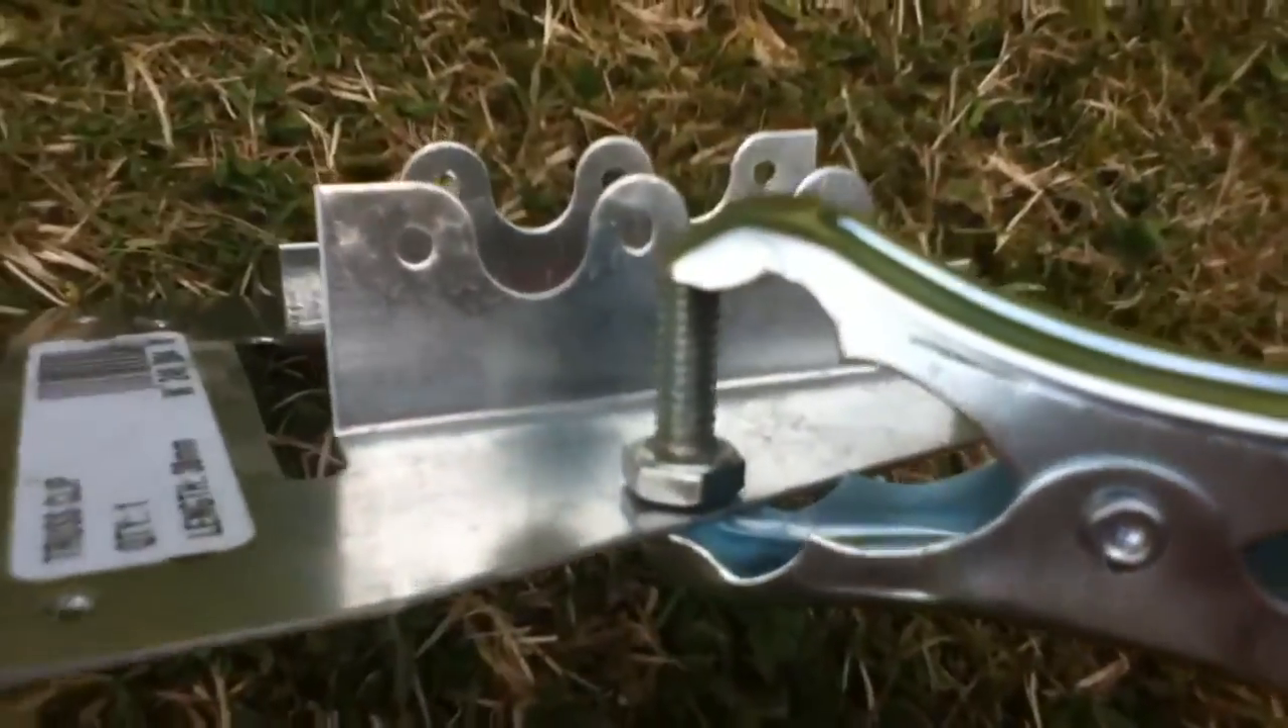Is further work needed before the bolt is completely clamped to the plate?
No.